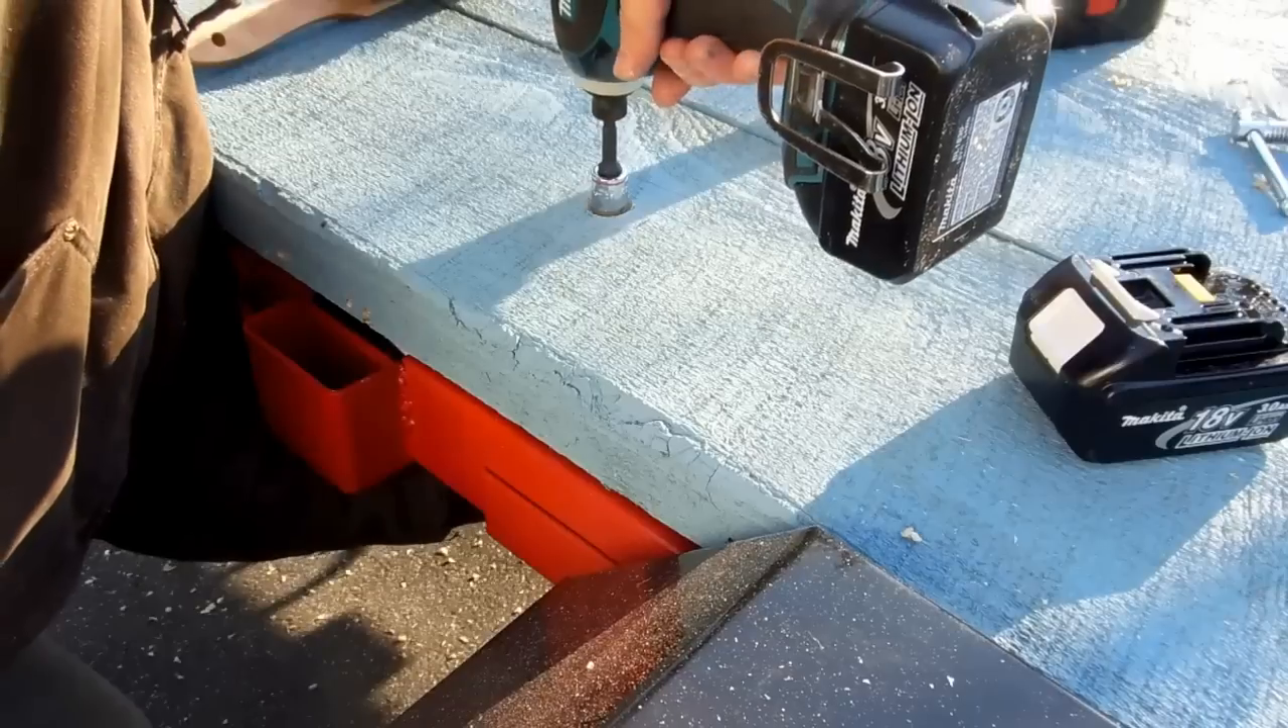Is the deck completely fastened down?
No.